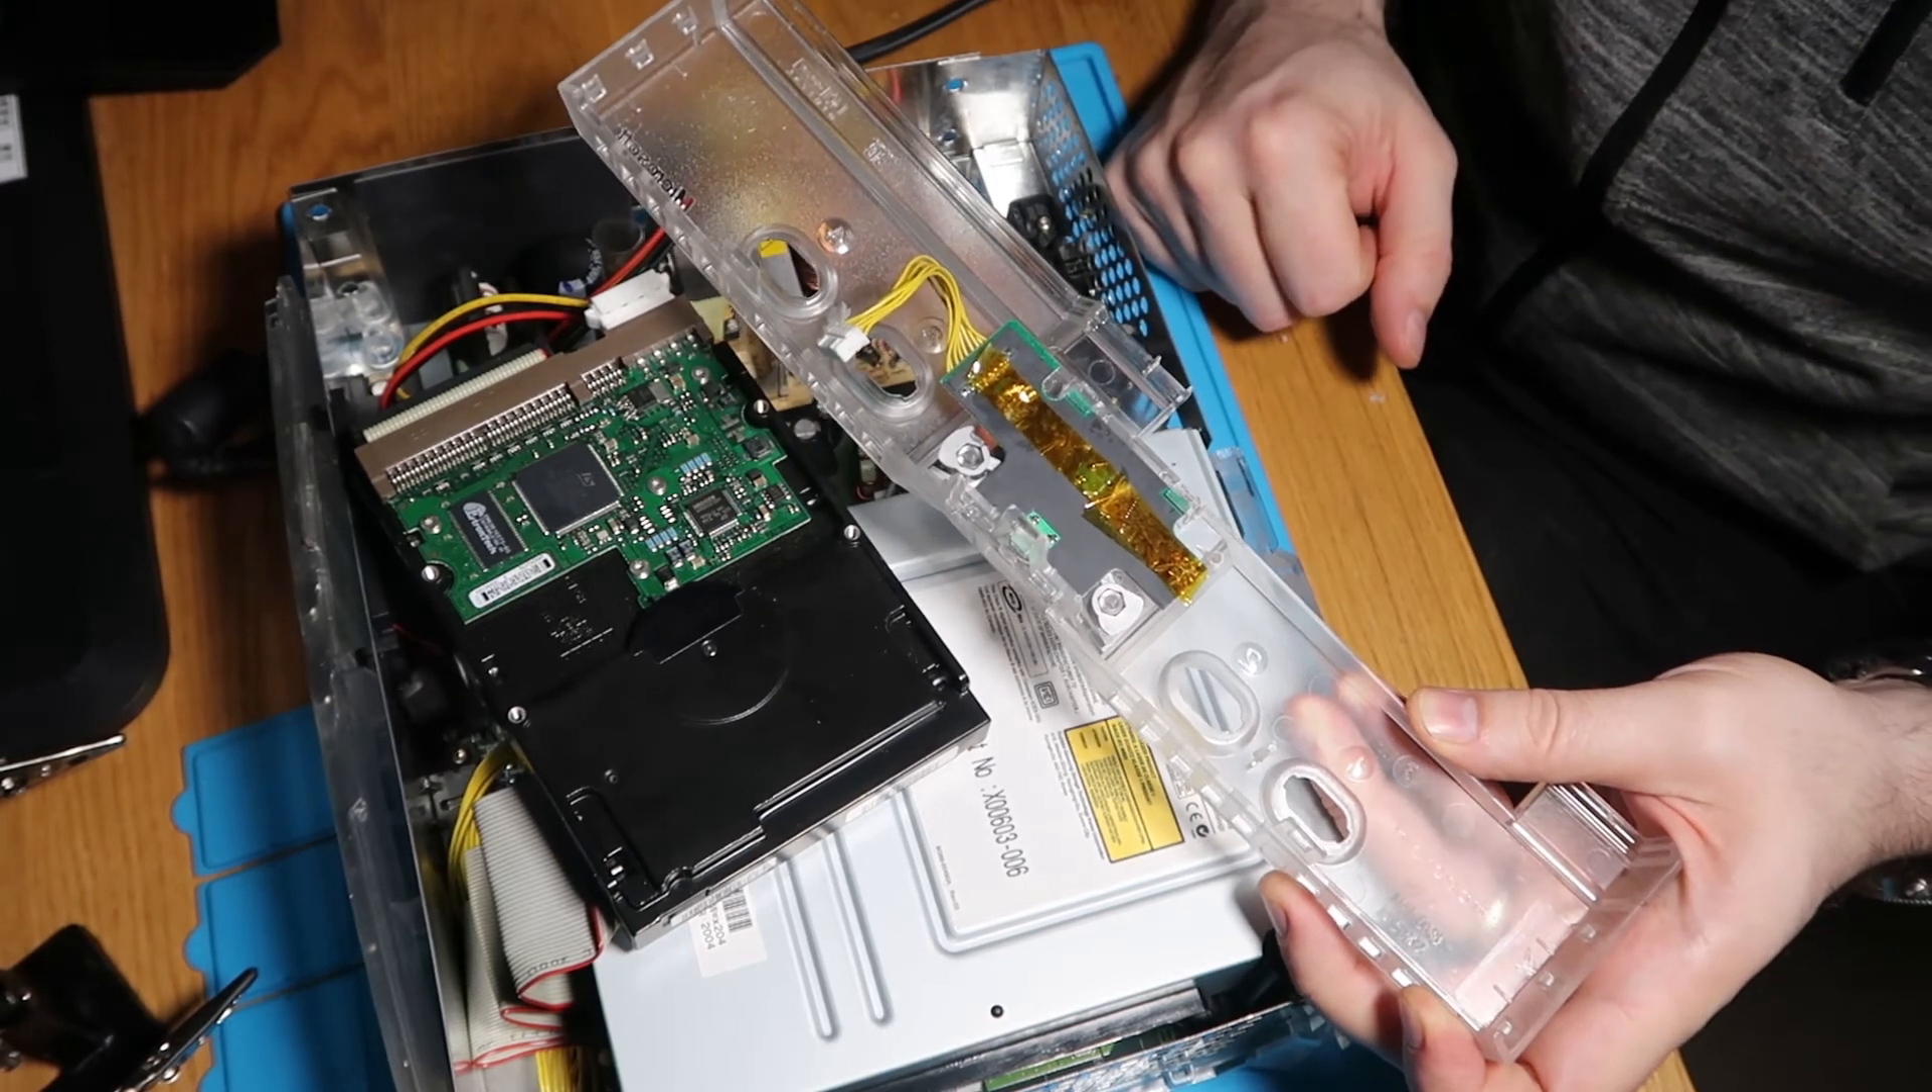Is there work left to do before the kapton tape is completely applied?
No.